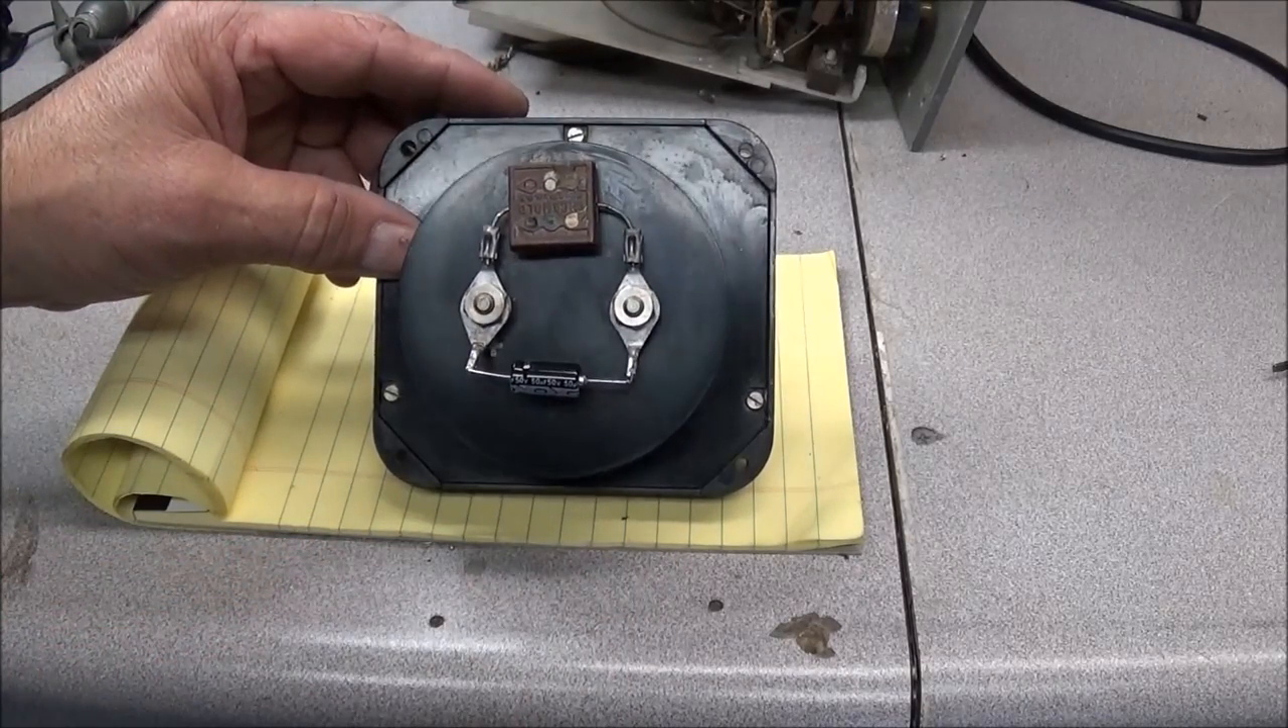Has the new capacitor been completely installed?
Yes.